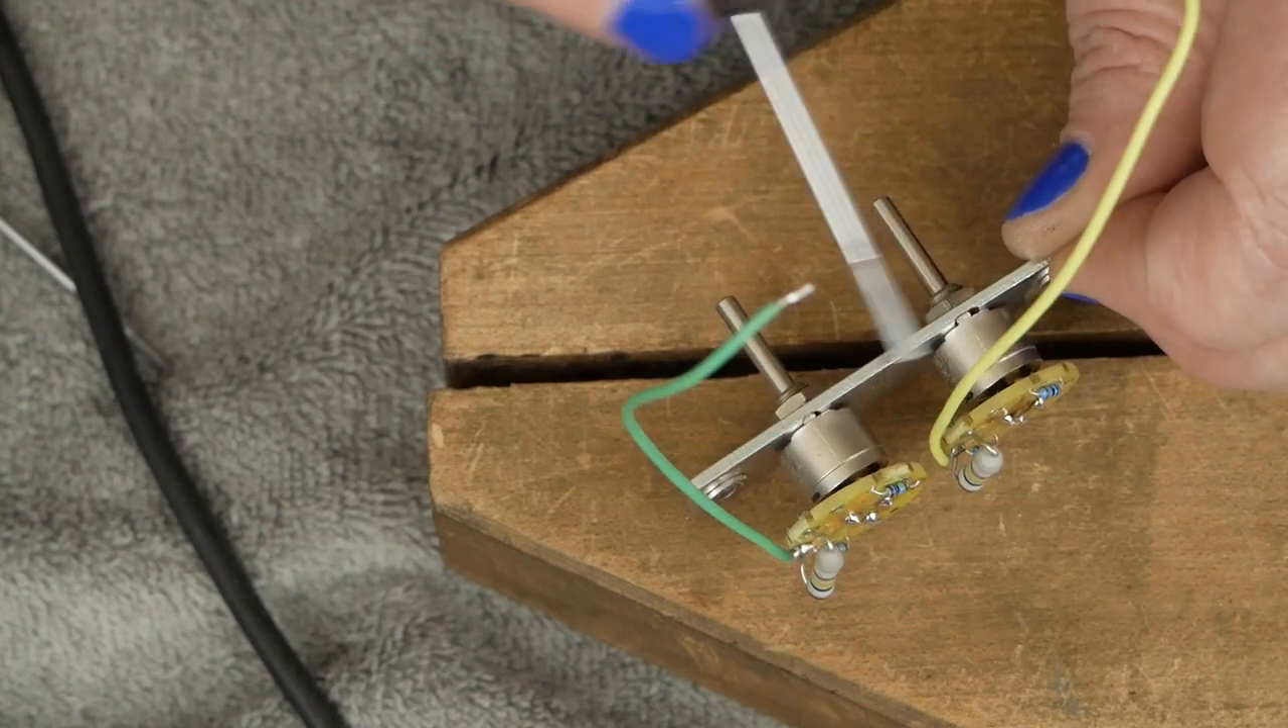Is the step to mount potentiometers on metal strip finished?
Yes.